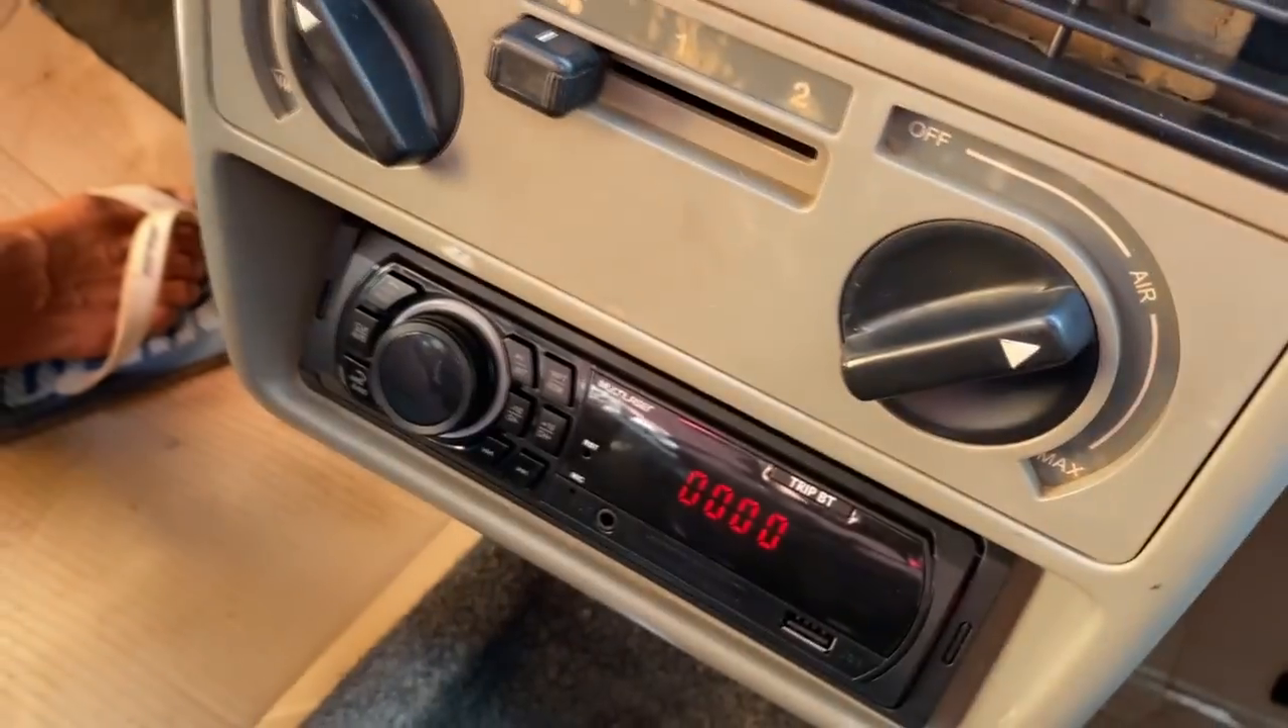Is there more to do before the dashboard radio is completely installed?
No.